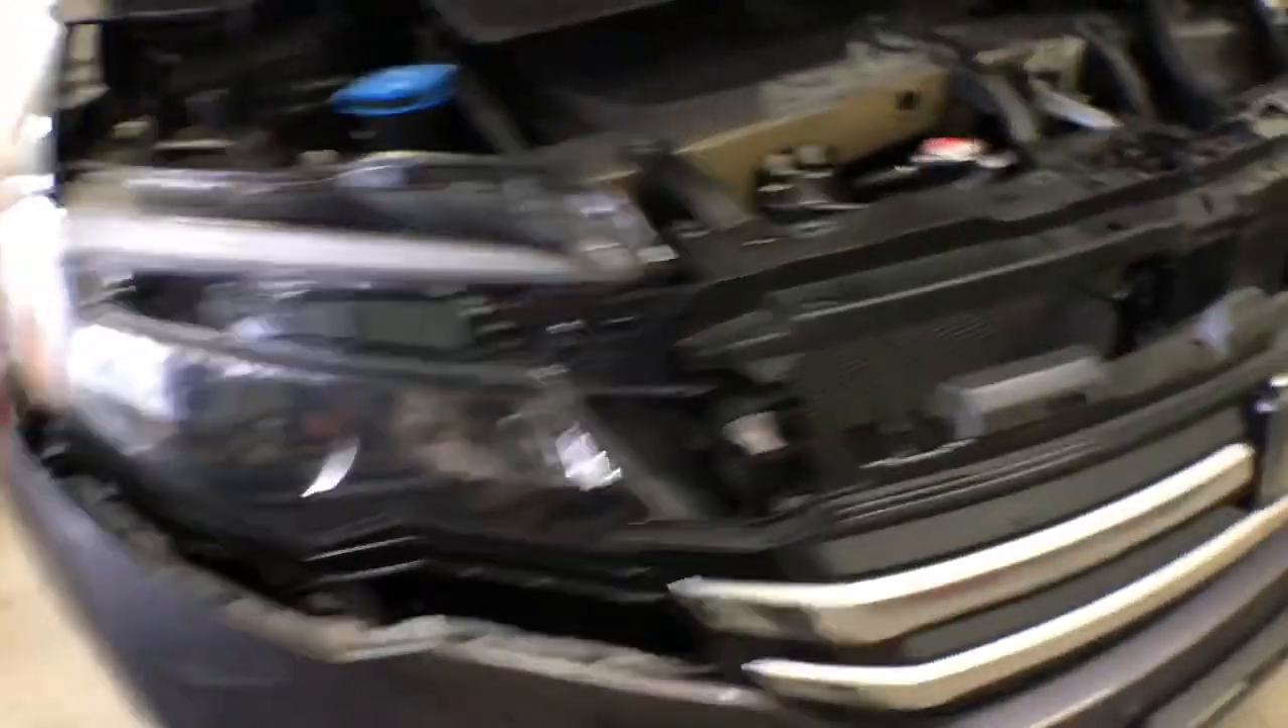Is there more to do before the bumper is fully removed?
Yes.